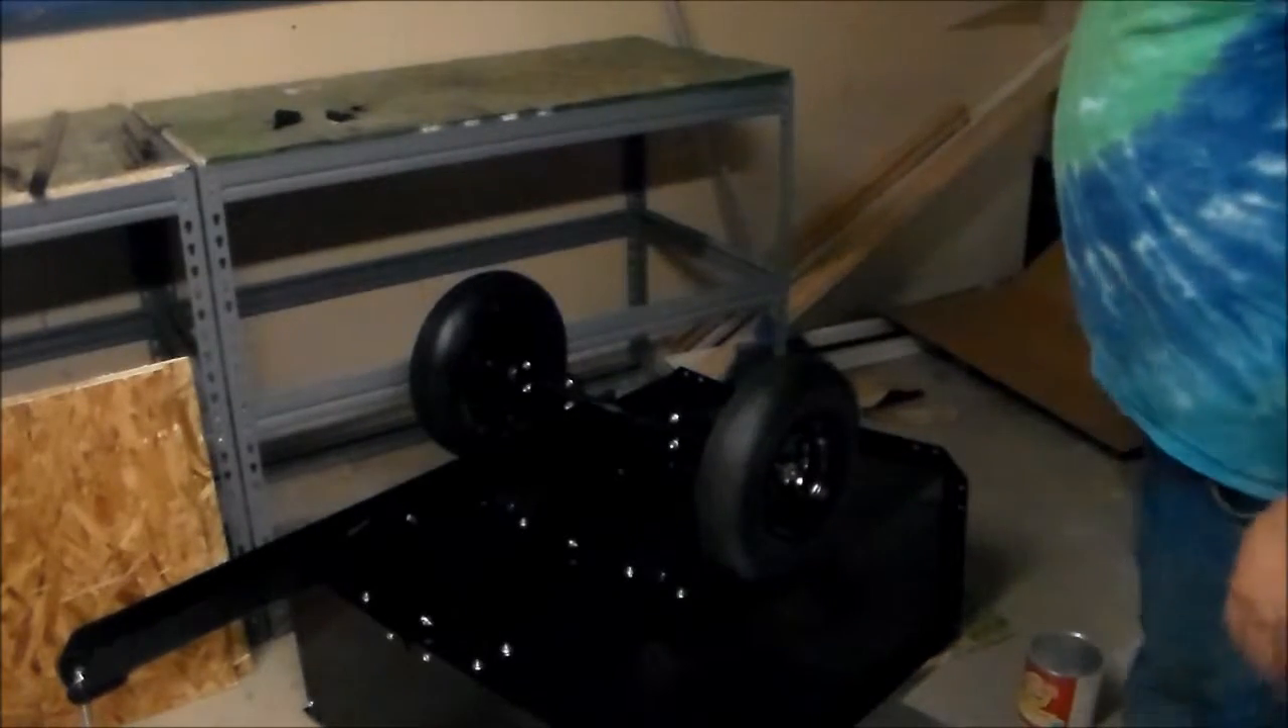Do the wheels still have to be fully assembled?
No.